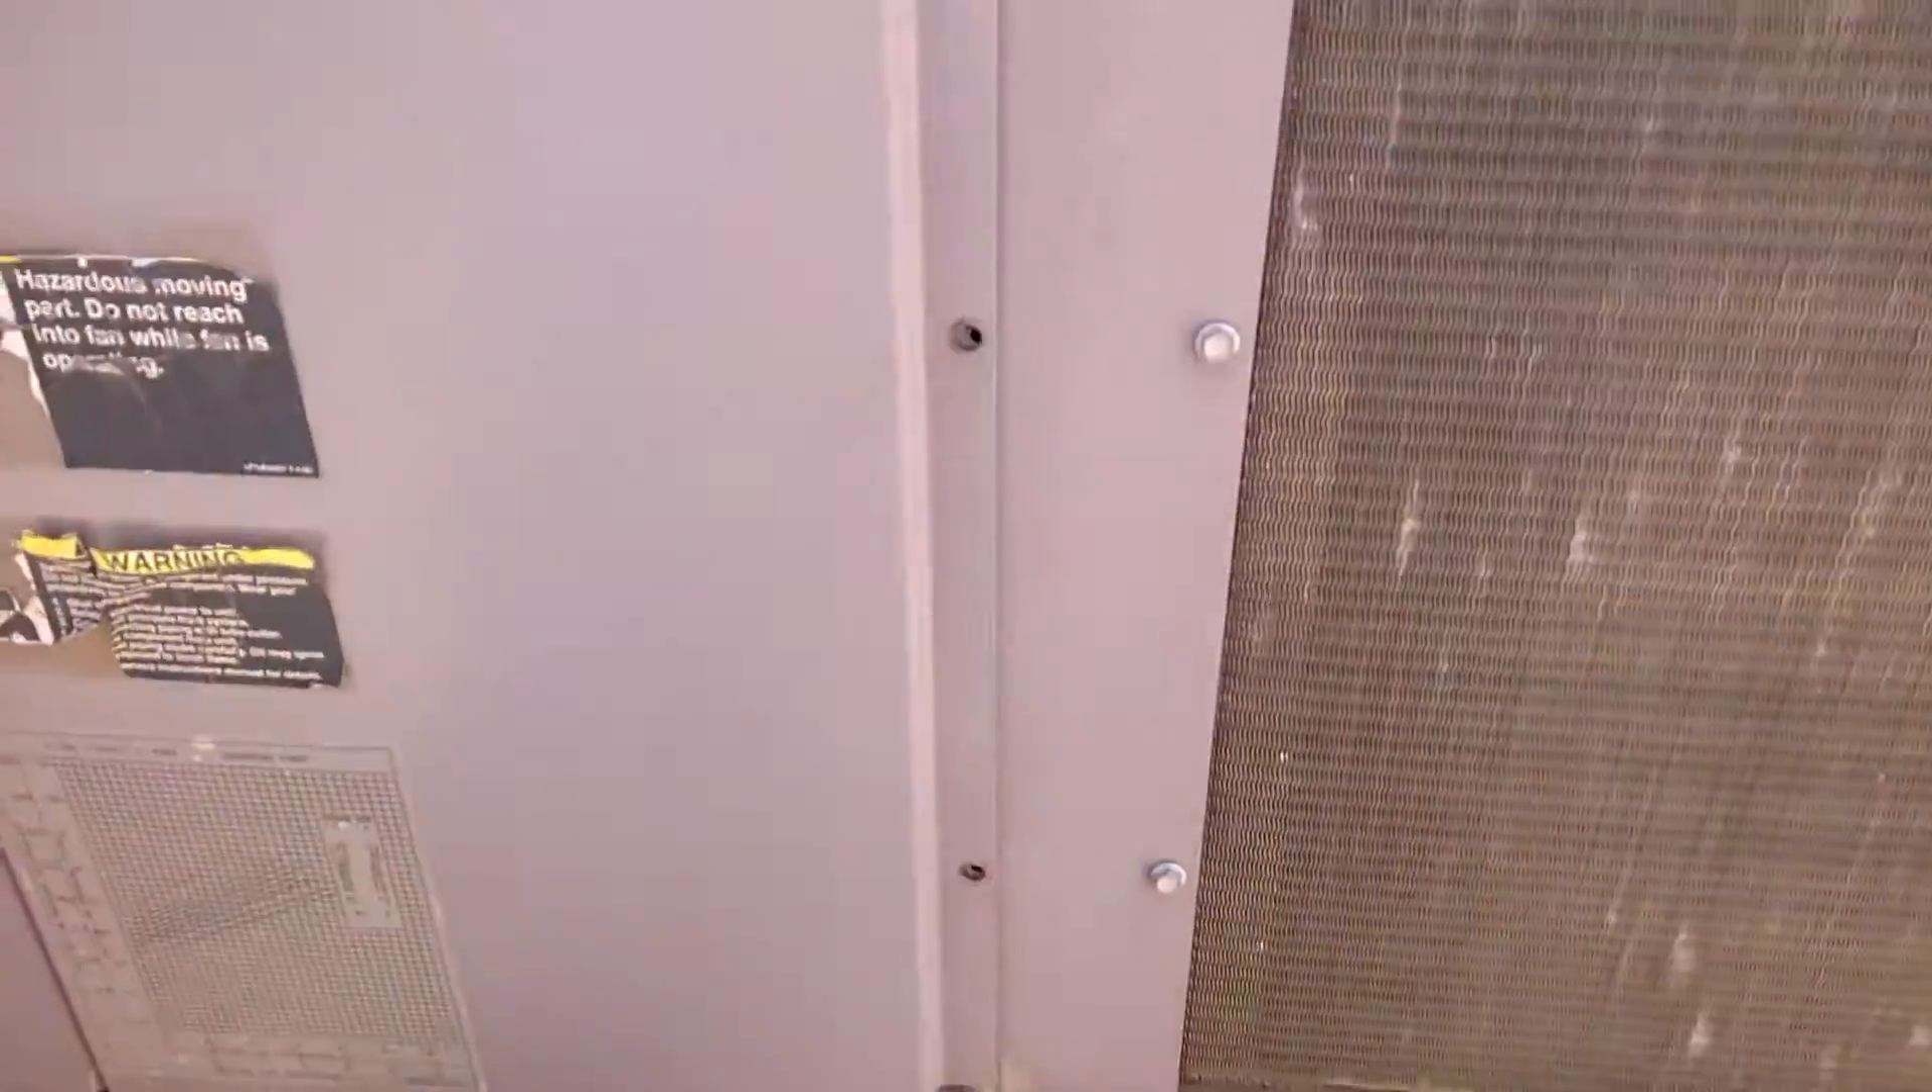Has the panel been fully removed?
No.